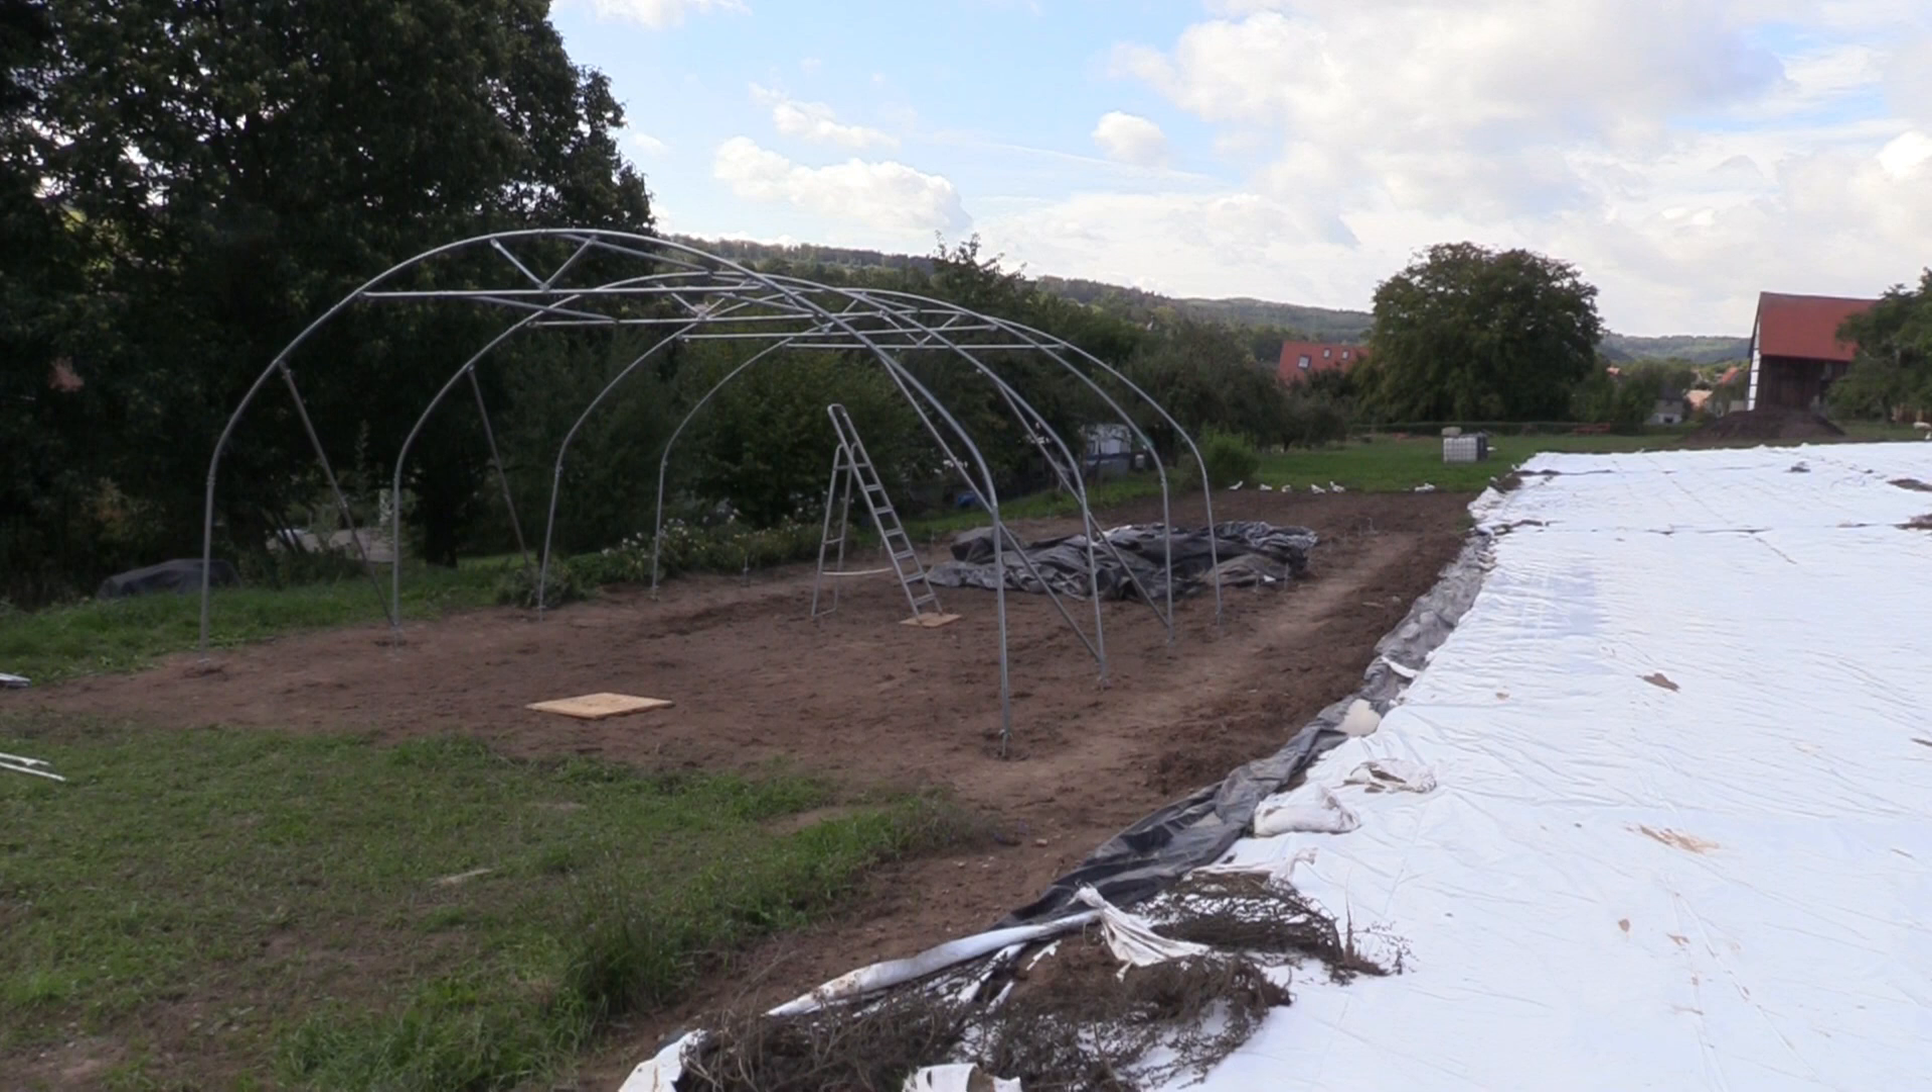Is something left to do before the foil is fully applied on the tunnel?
Yes.